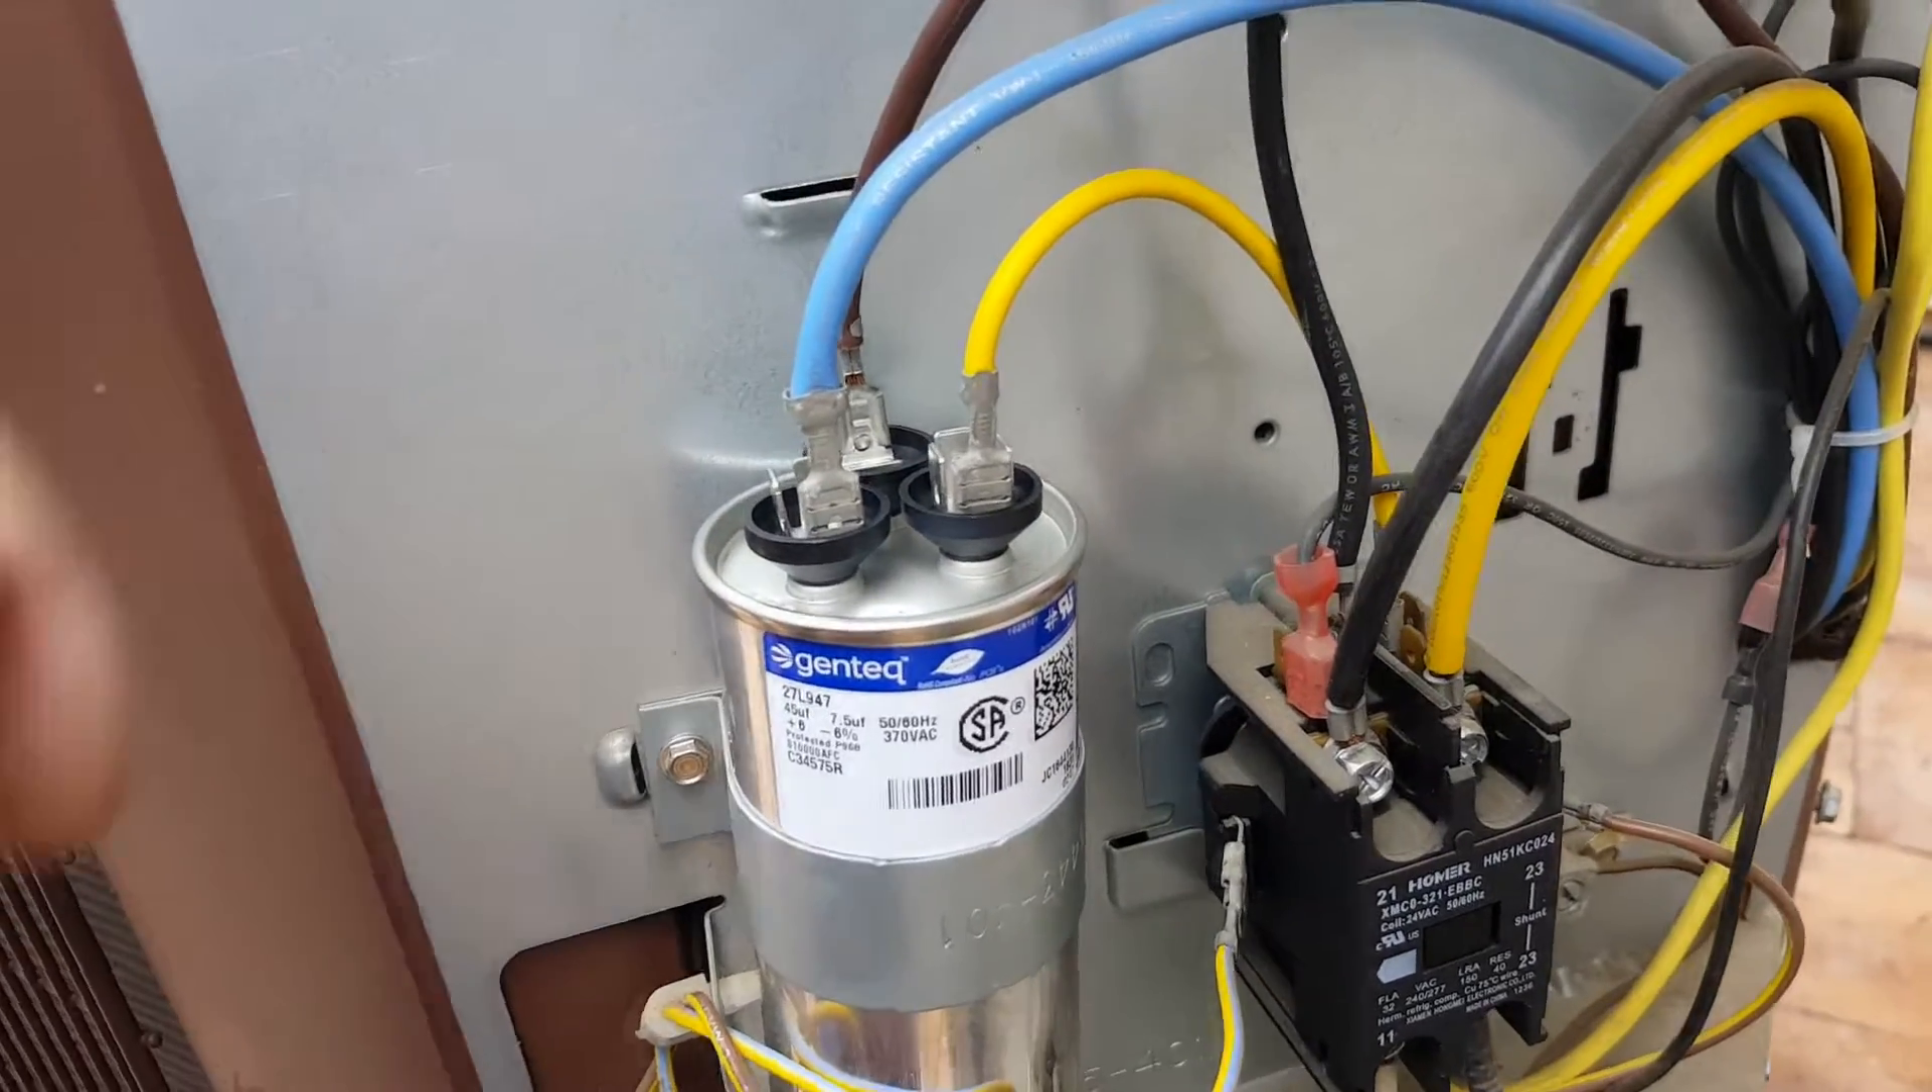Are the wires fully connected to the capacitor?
Yes.